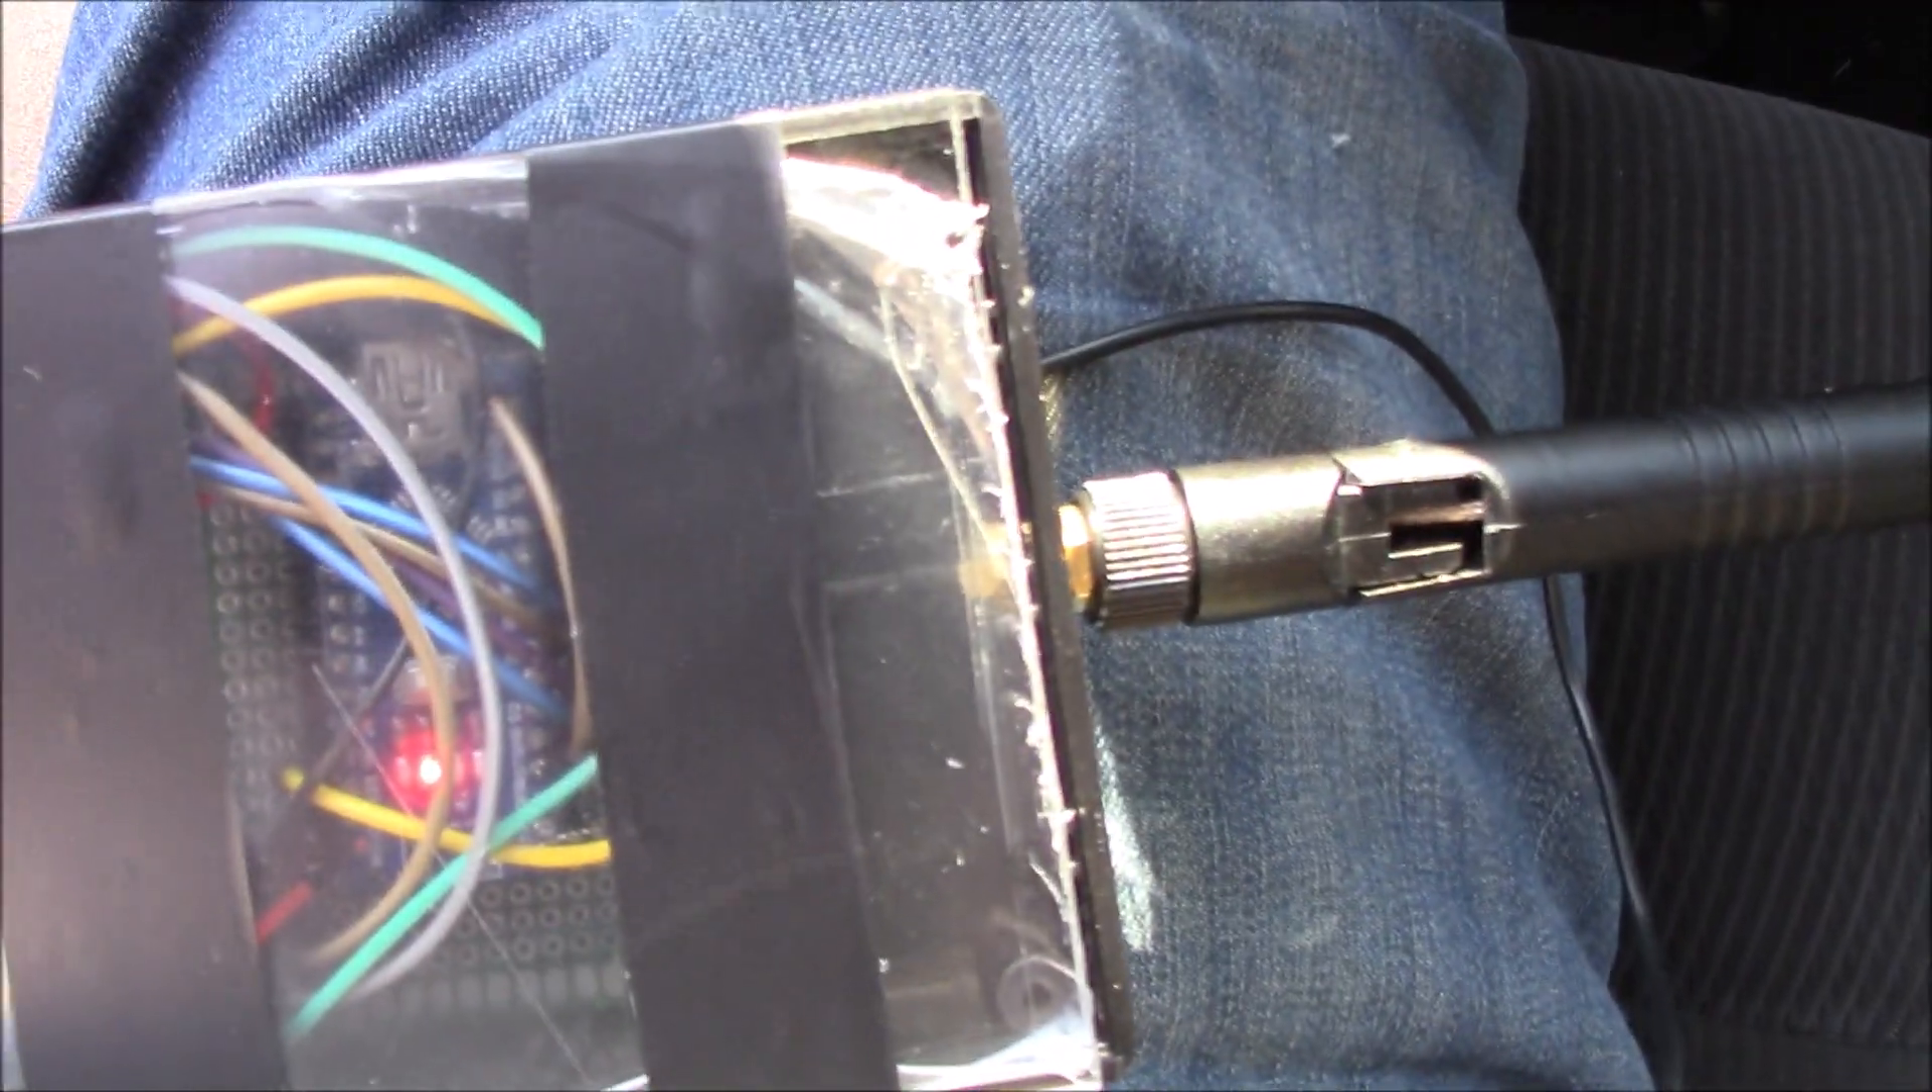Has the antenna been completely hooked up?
Yes.